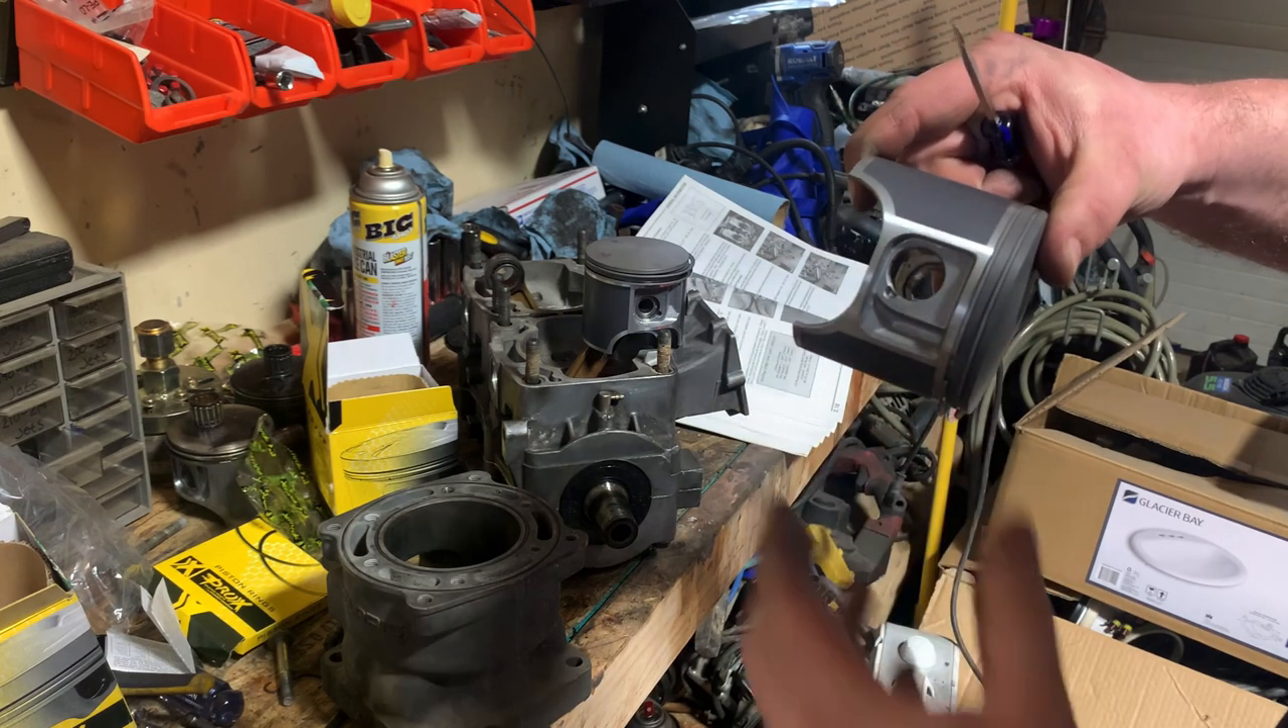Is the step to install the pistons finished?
No.